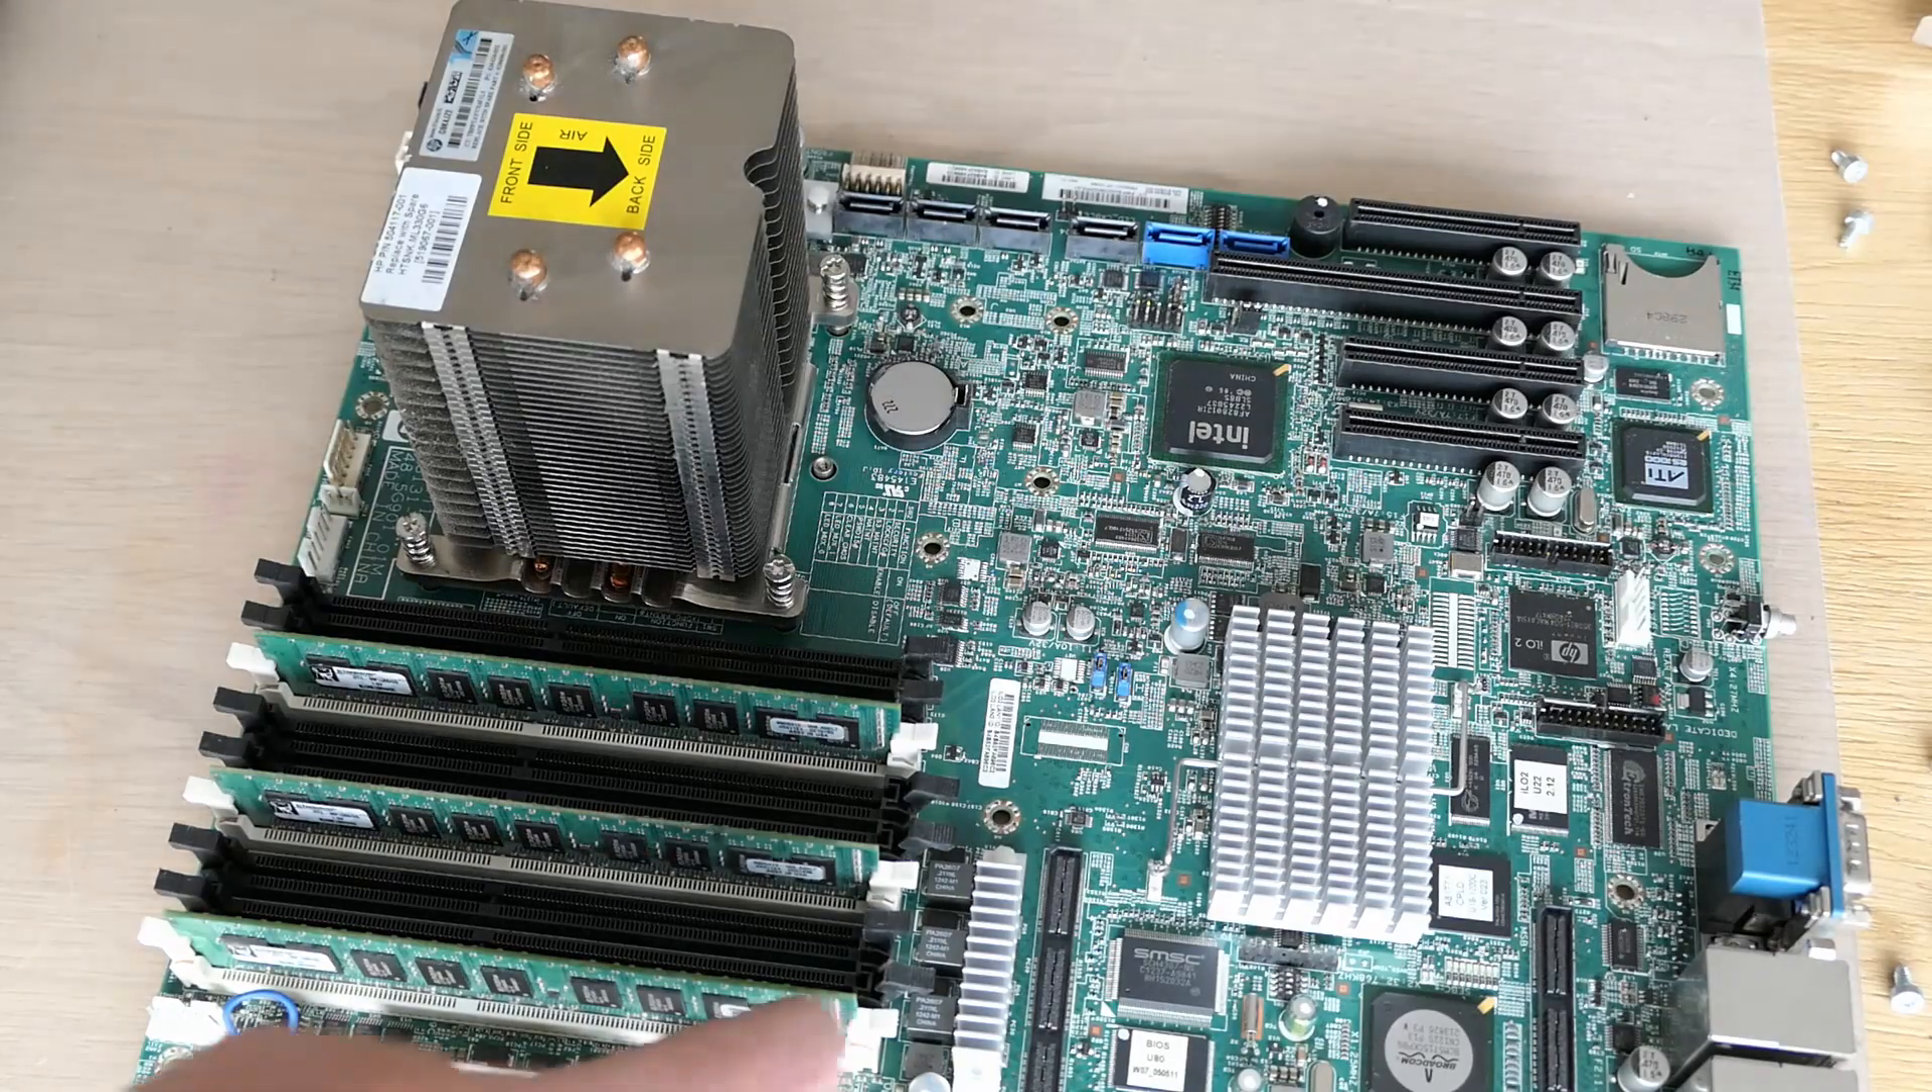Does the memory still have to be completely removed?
Yes.